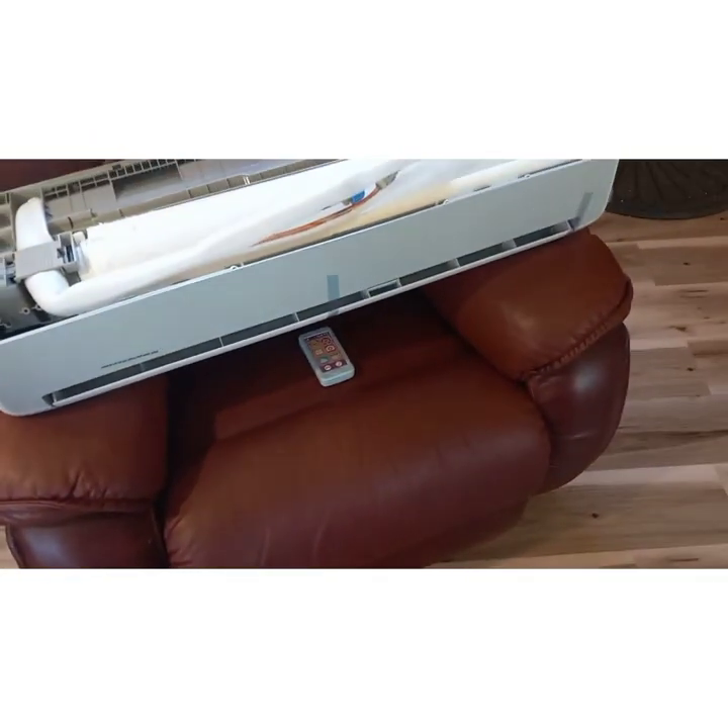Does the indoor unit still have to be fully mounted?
Yes.